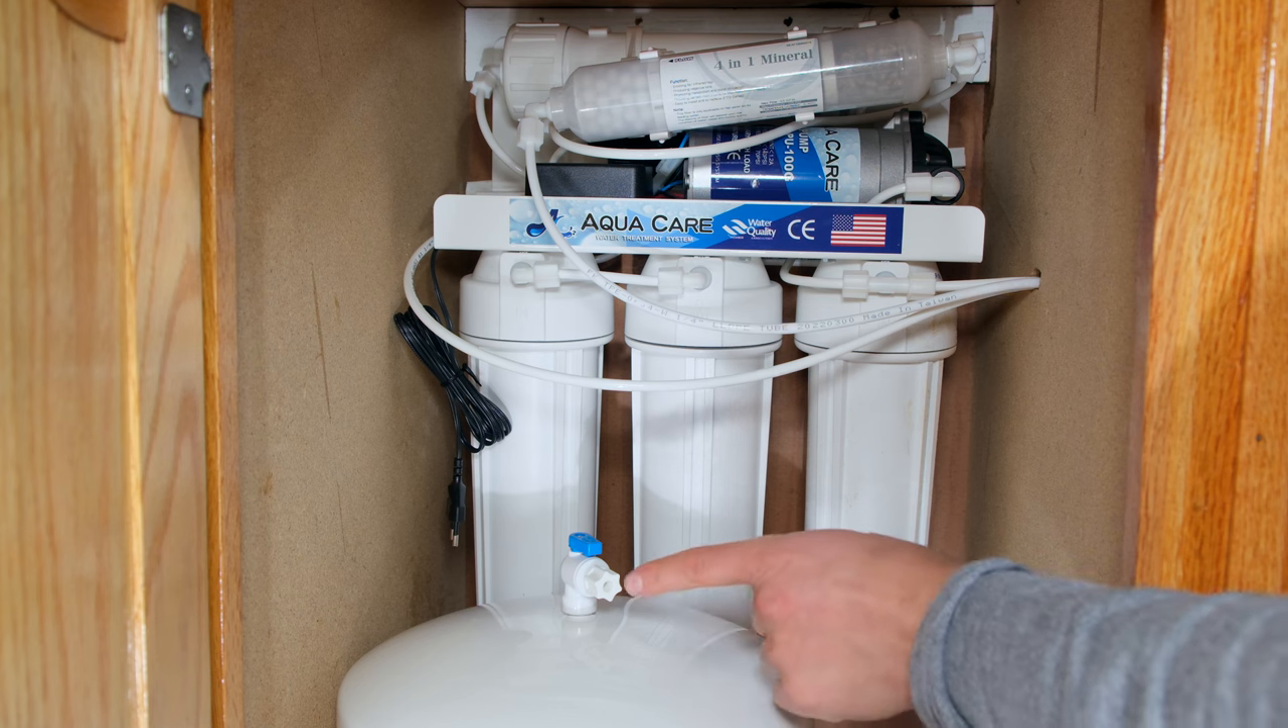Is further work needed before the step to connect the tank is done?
Yes.